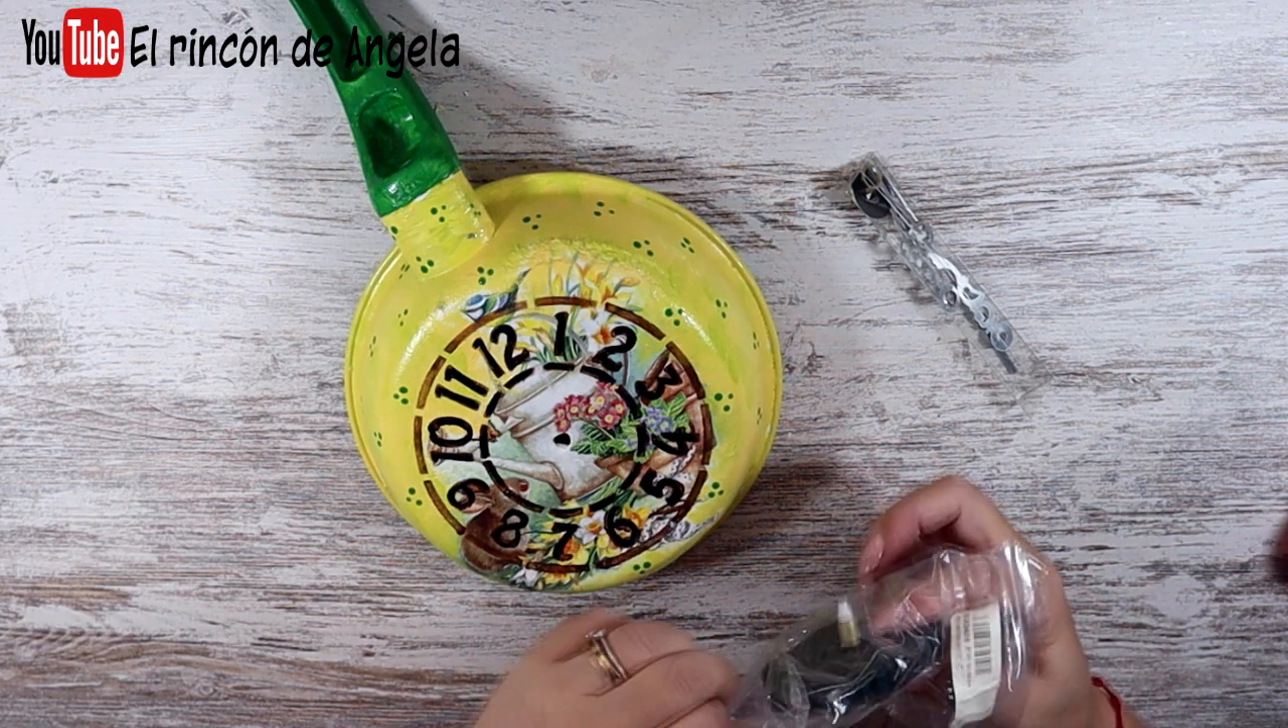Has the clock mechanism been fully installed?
No.